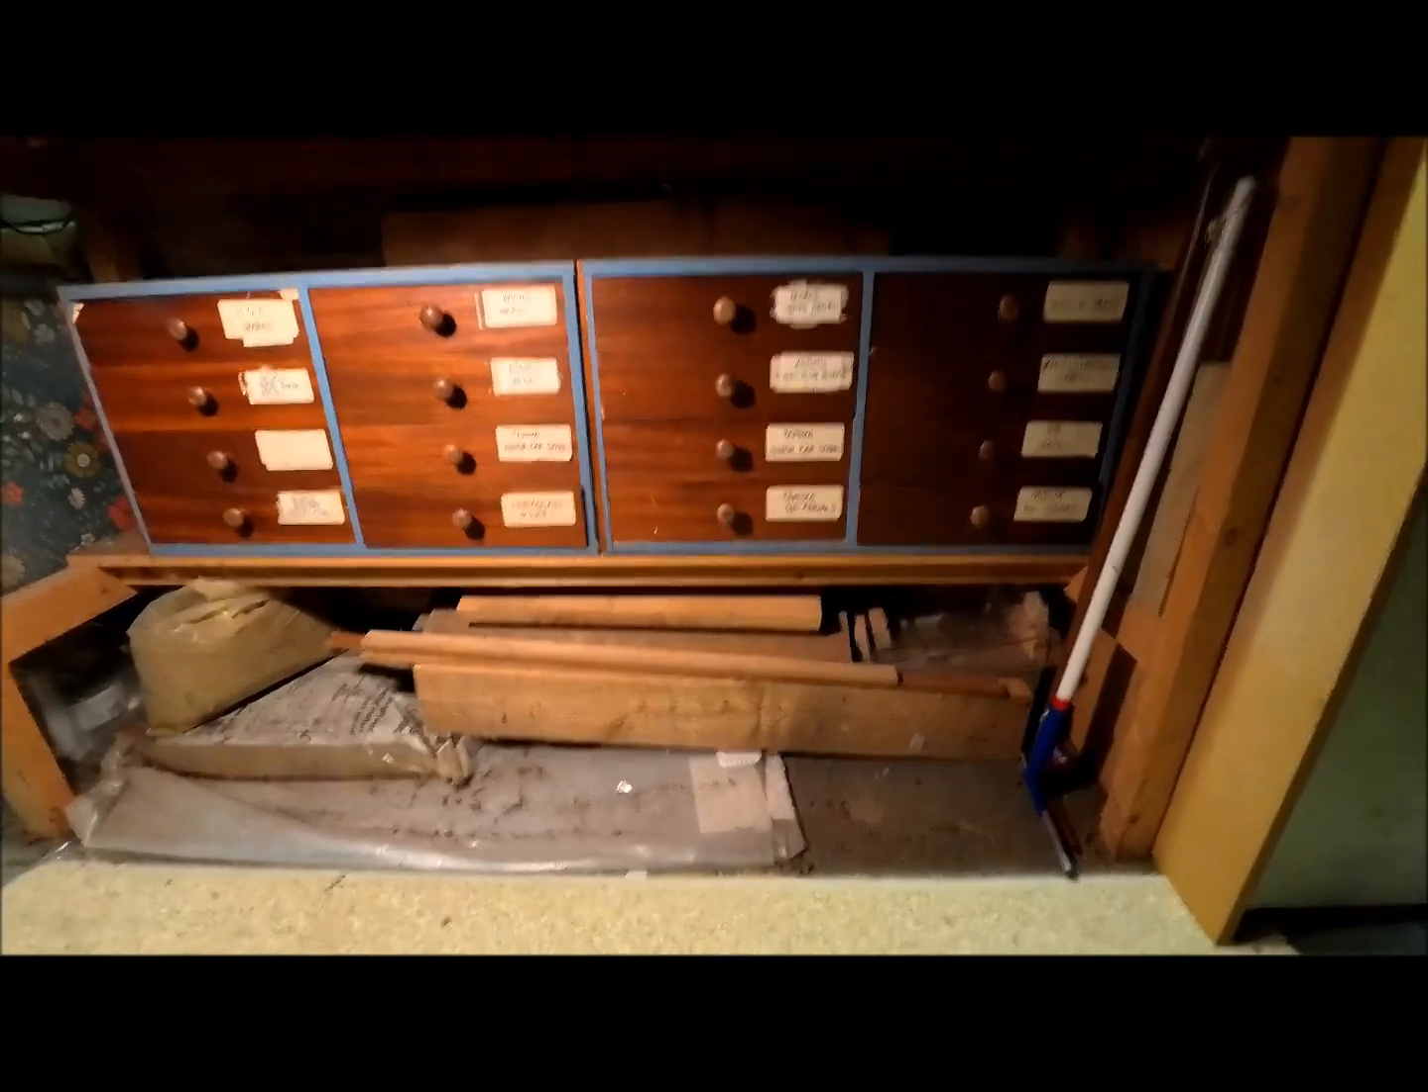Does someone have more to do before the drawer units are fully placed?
No.